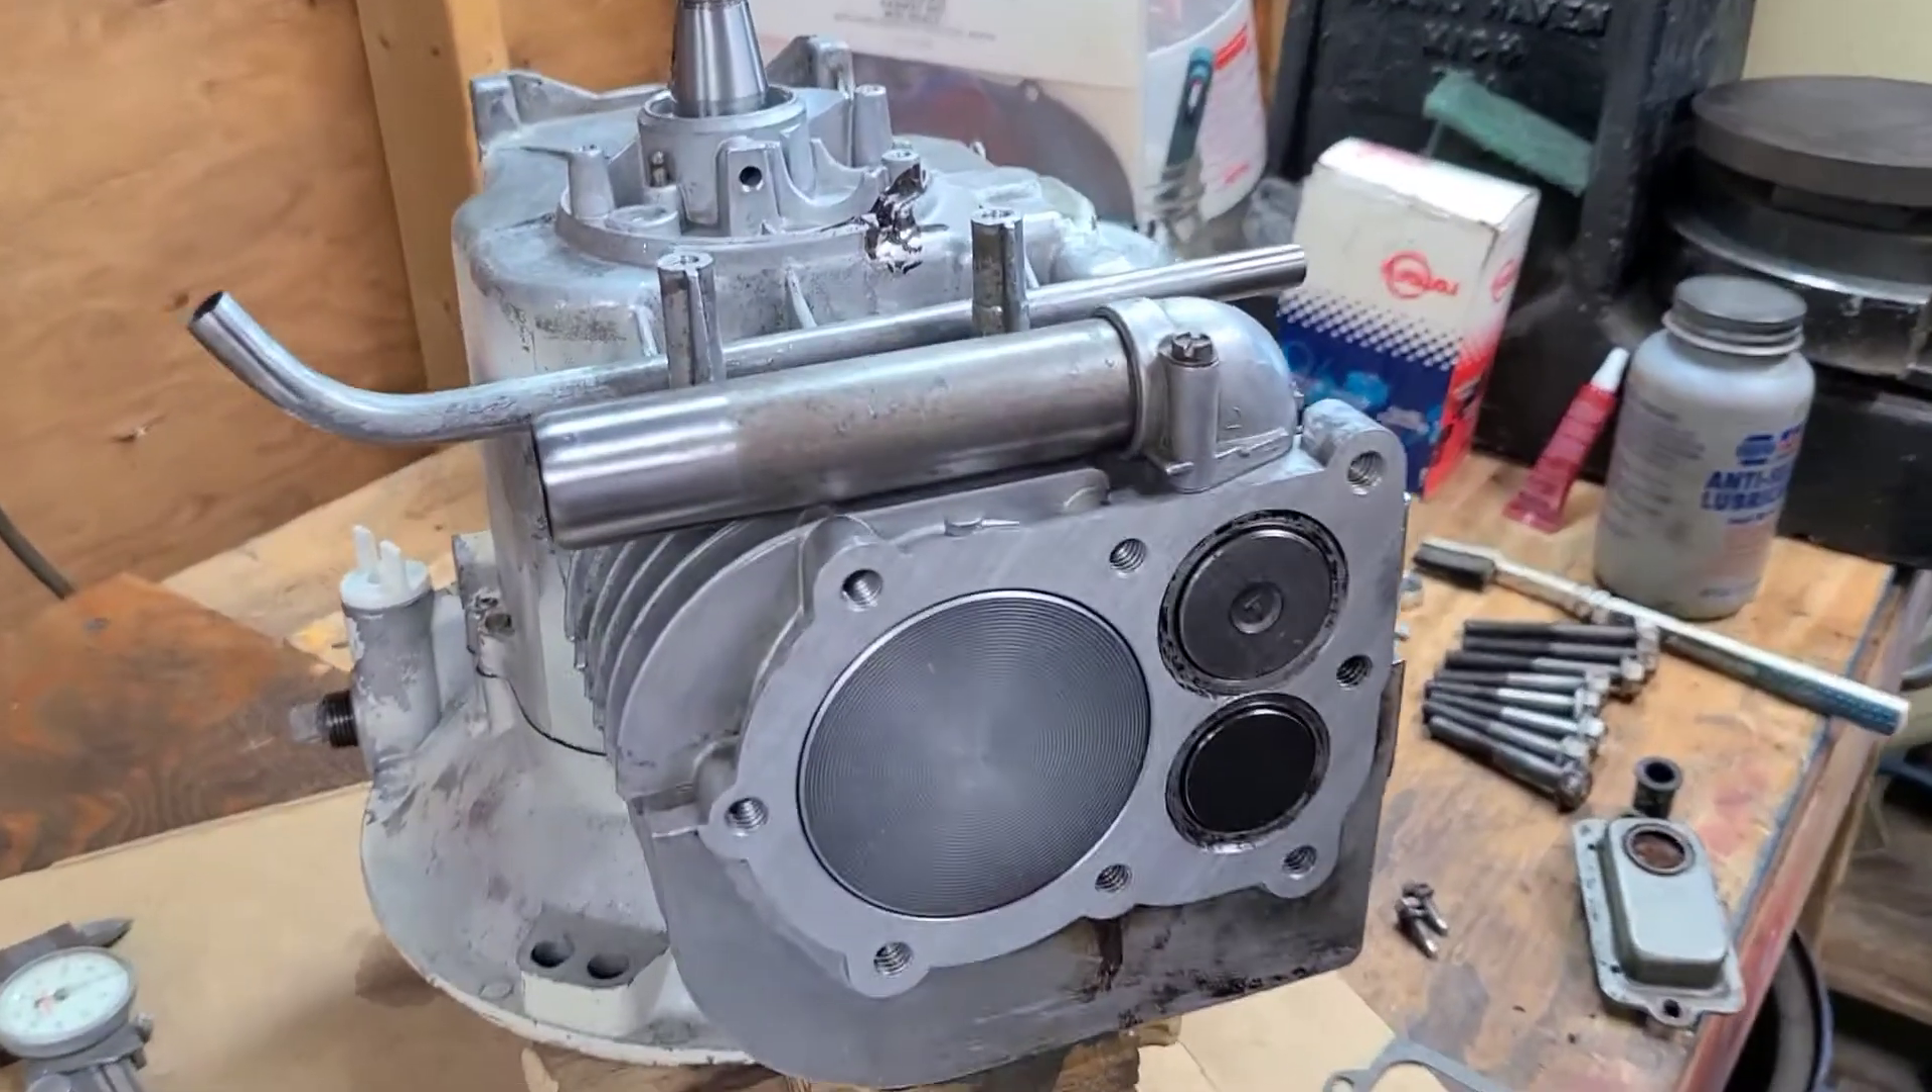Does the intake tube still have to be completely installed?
No.